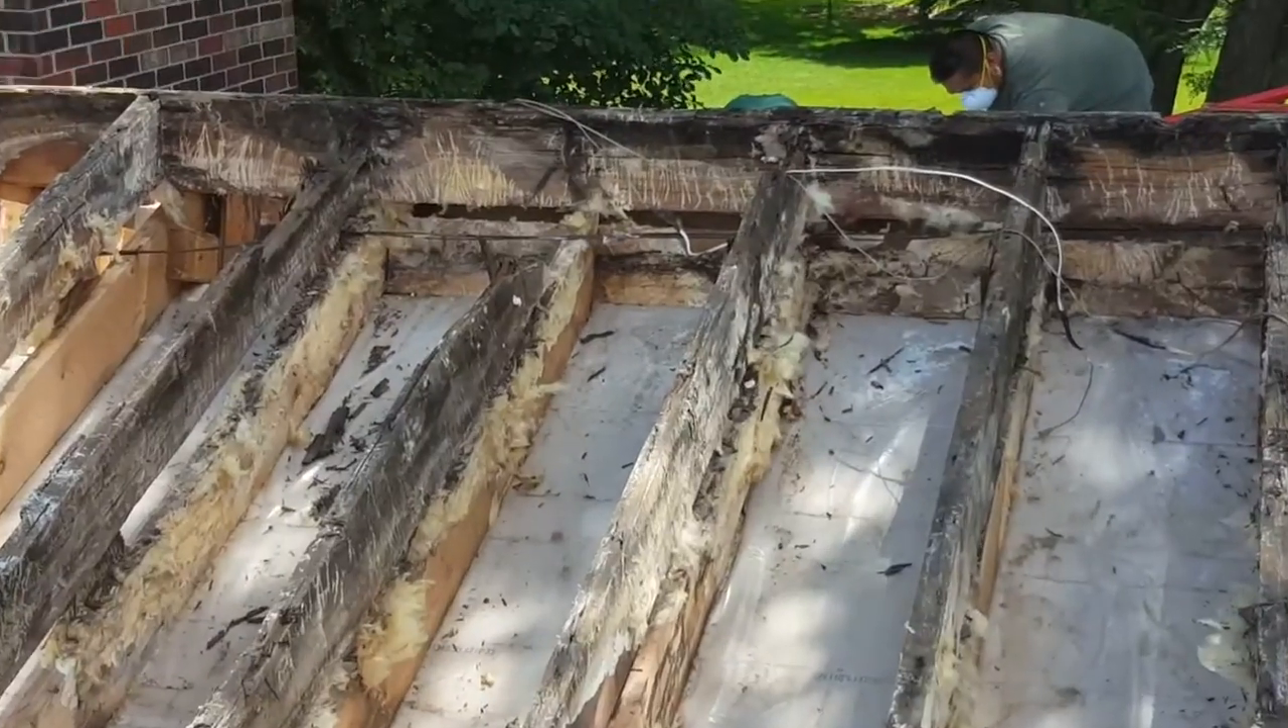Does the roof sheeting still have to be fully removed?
No.